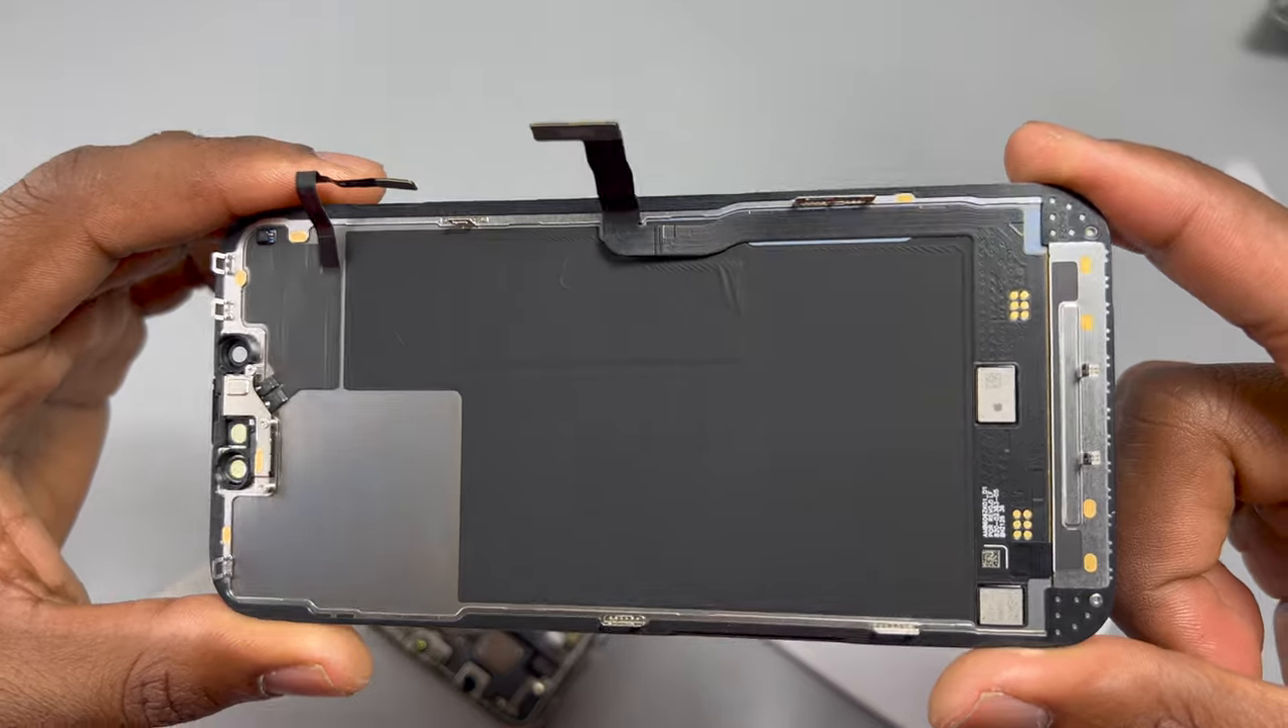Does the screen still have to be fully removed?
No.